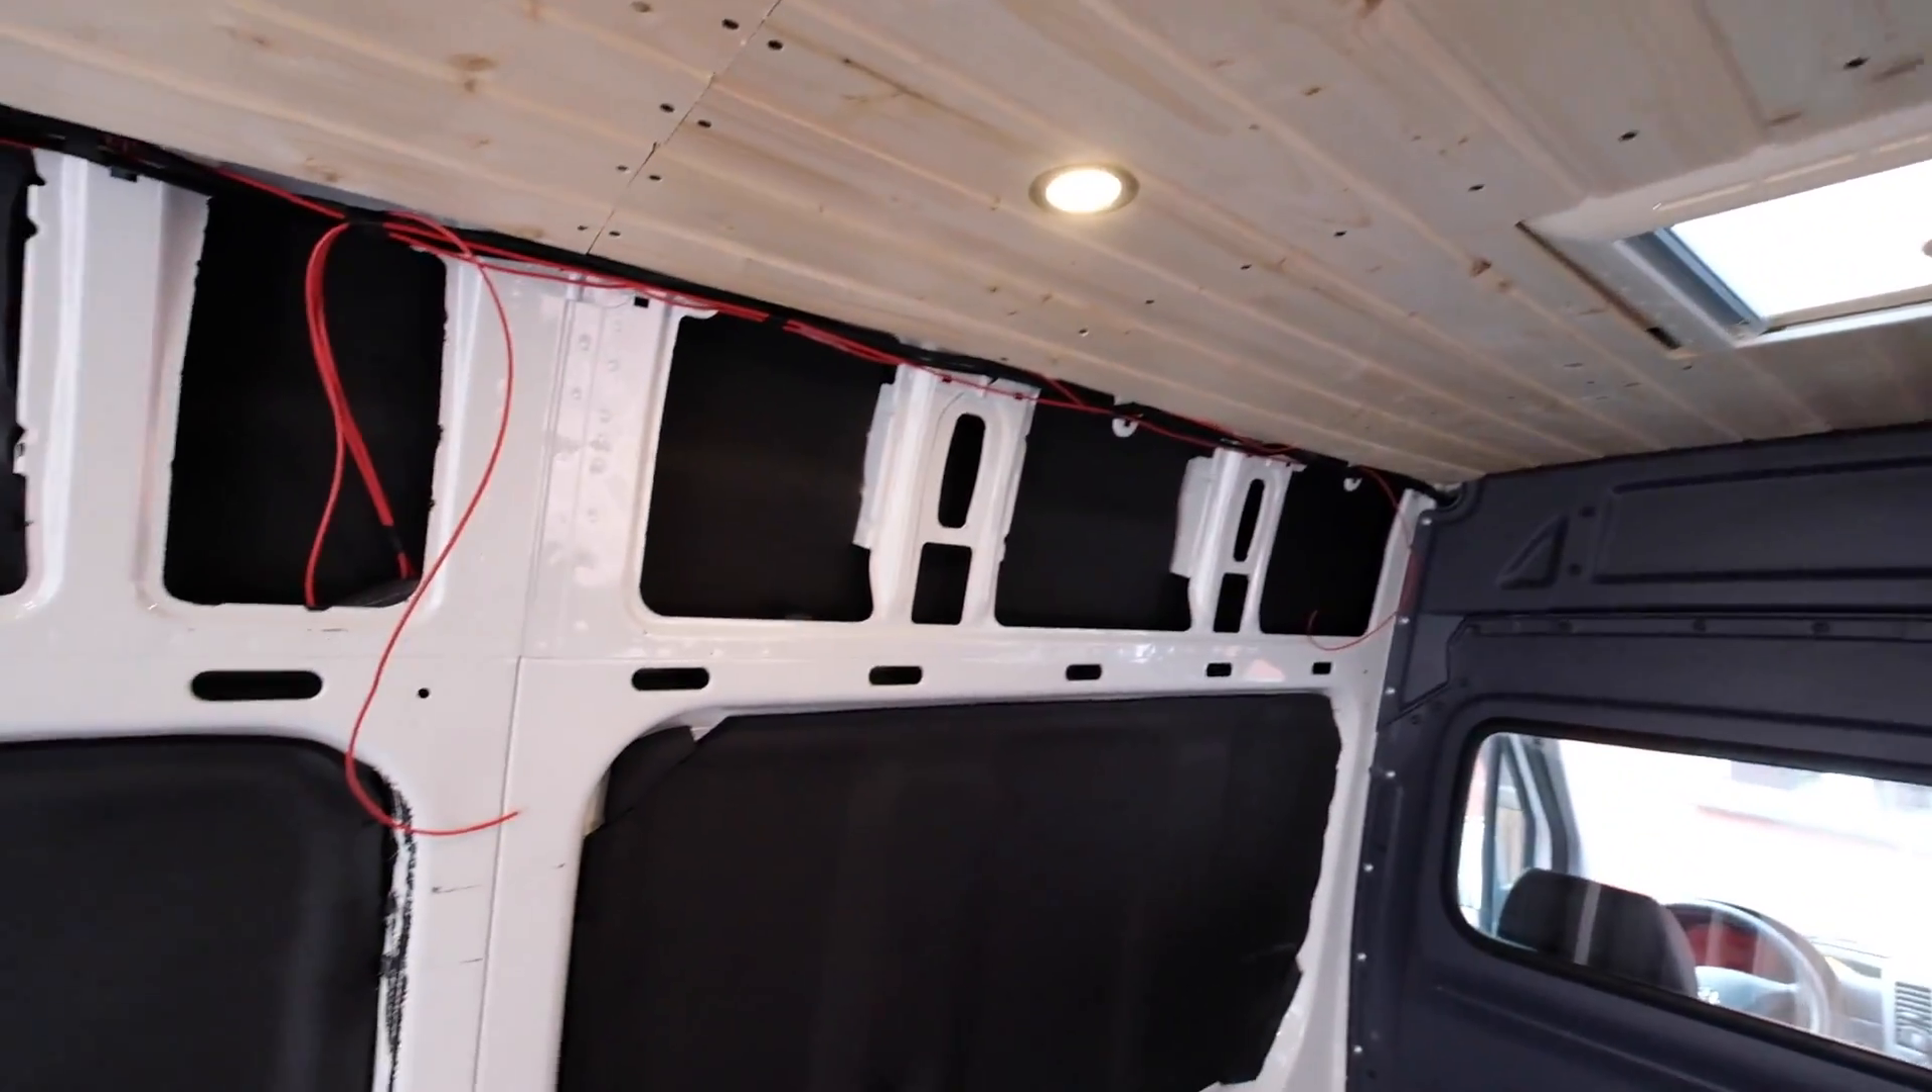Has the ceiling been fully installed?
Yes.